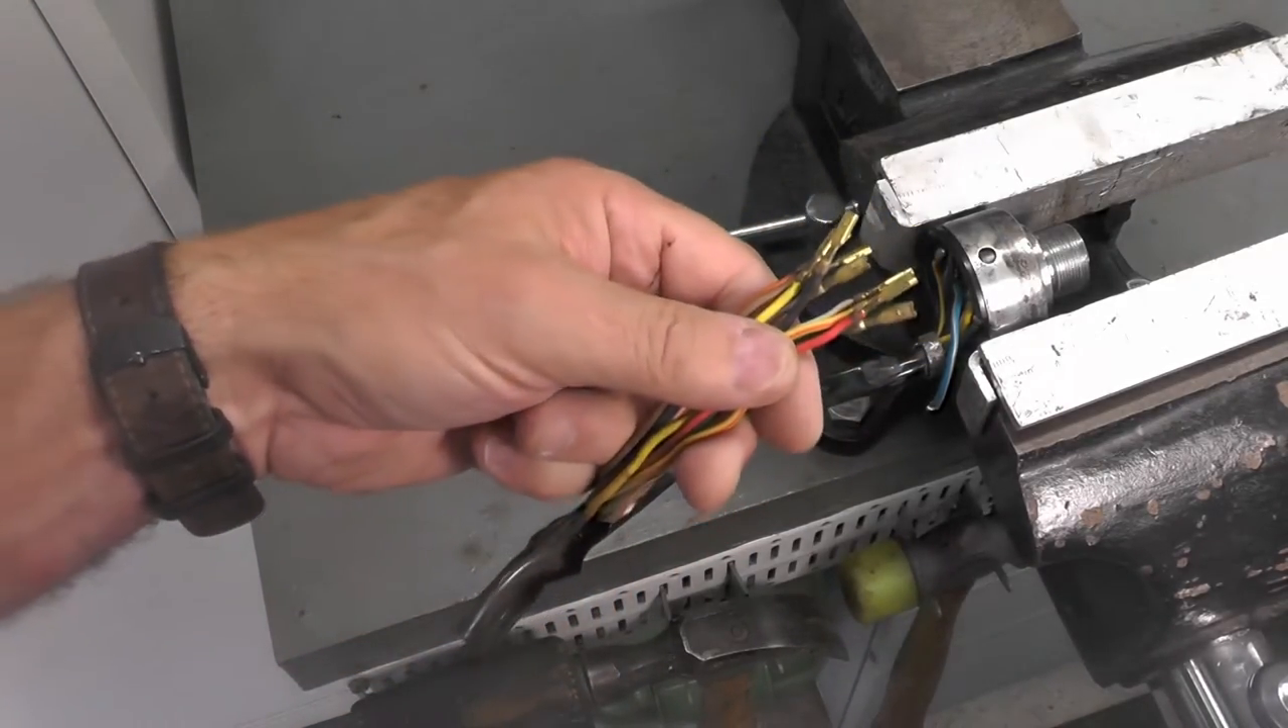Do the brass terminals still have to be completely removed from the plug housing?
No.